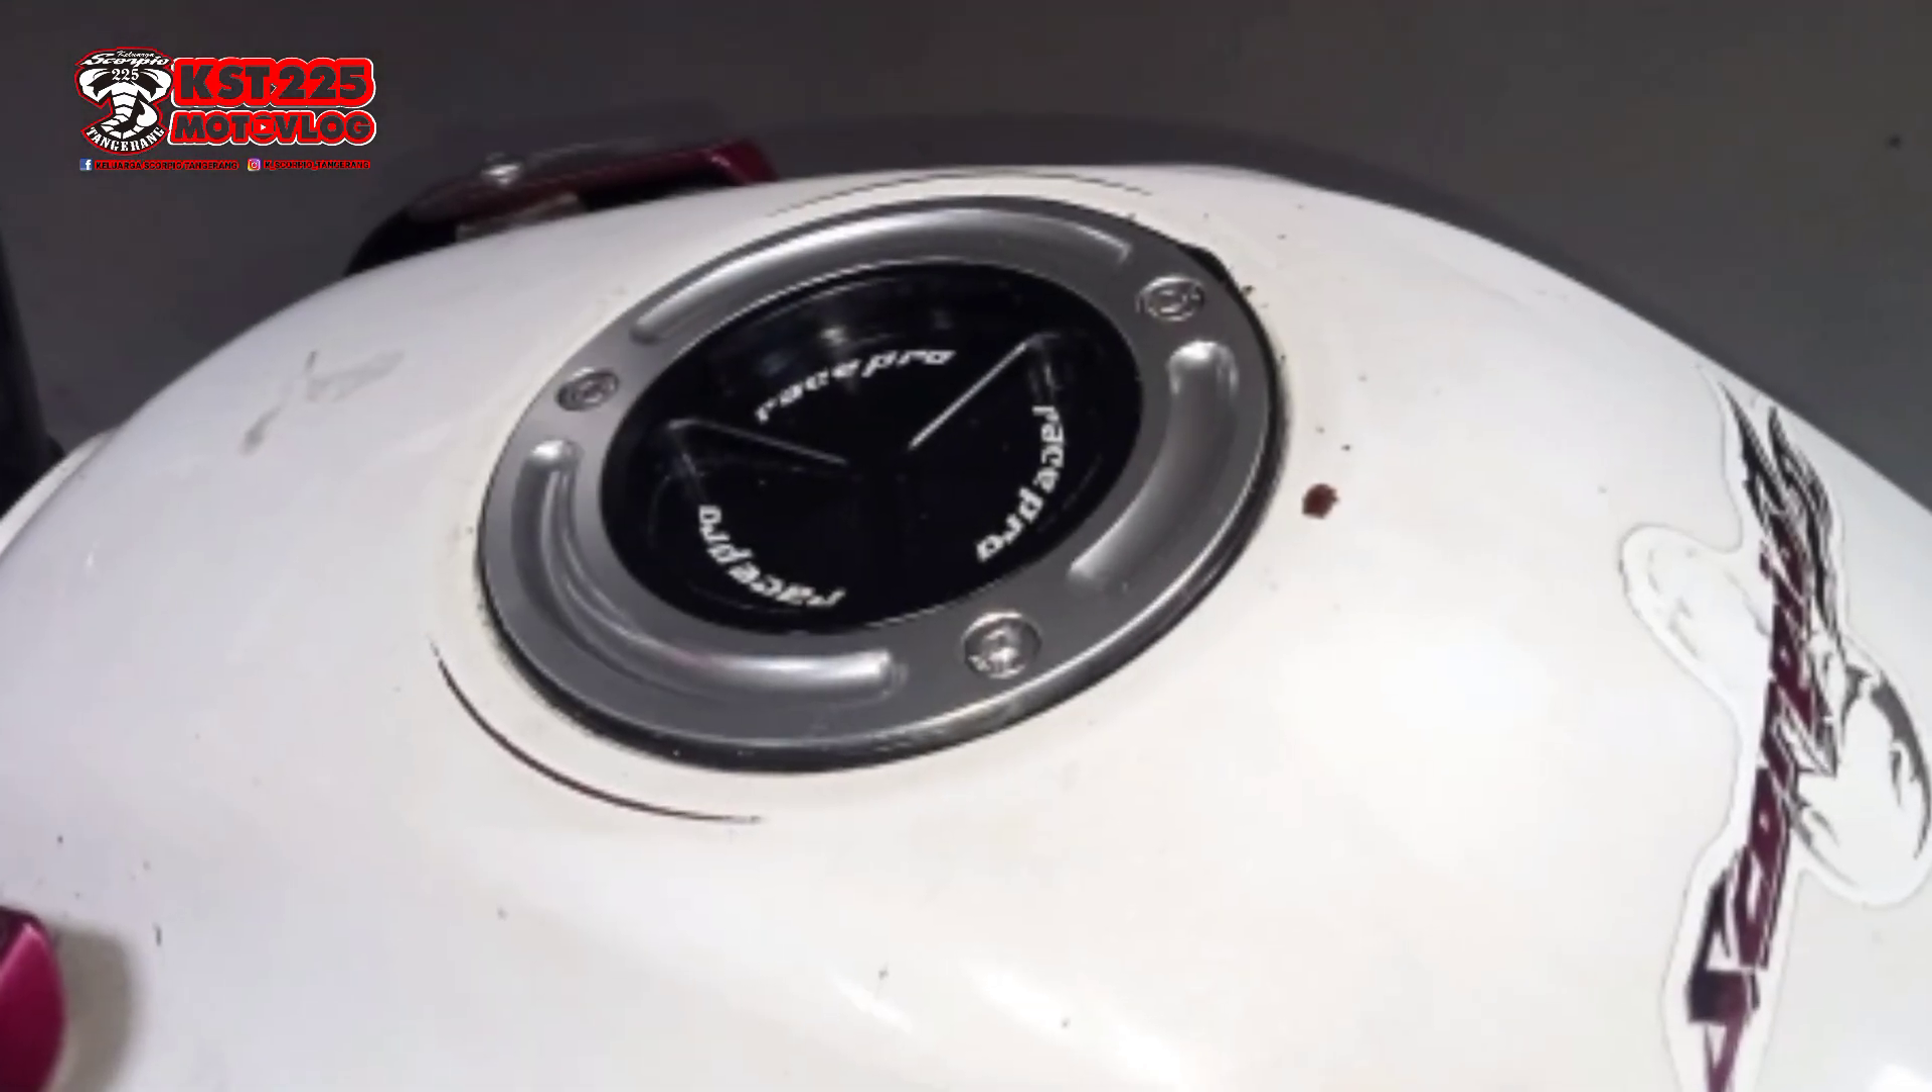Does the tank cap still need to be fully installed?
No.